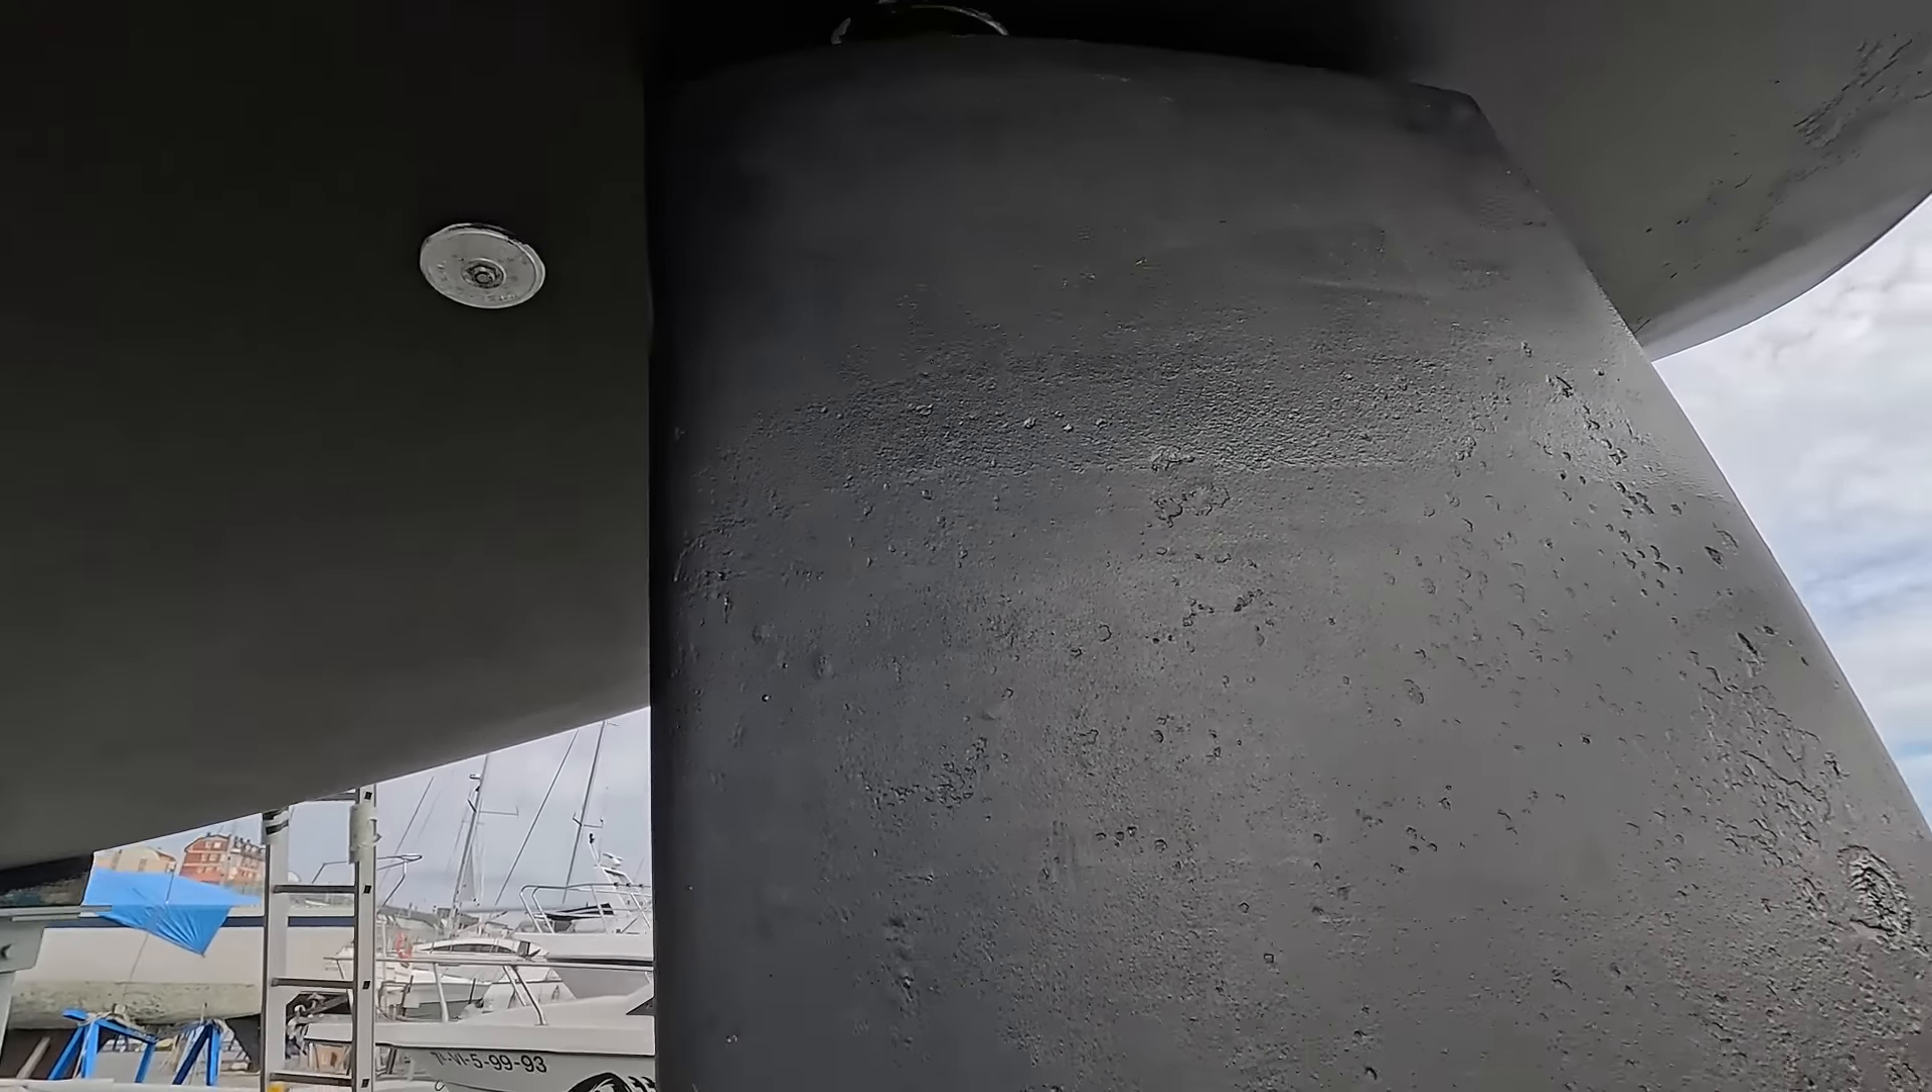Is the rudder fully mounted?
Yes.